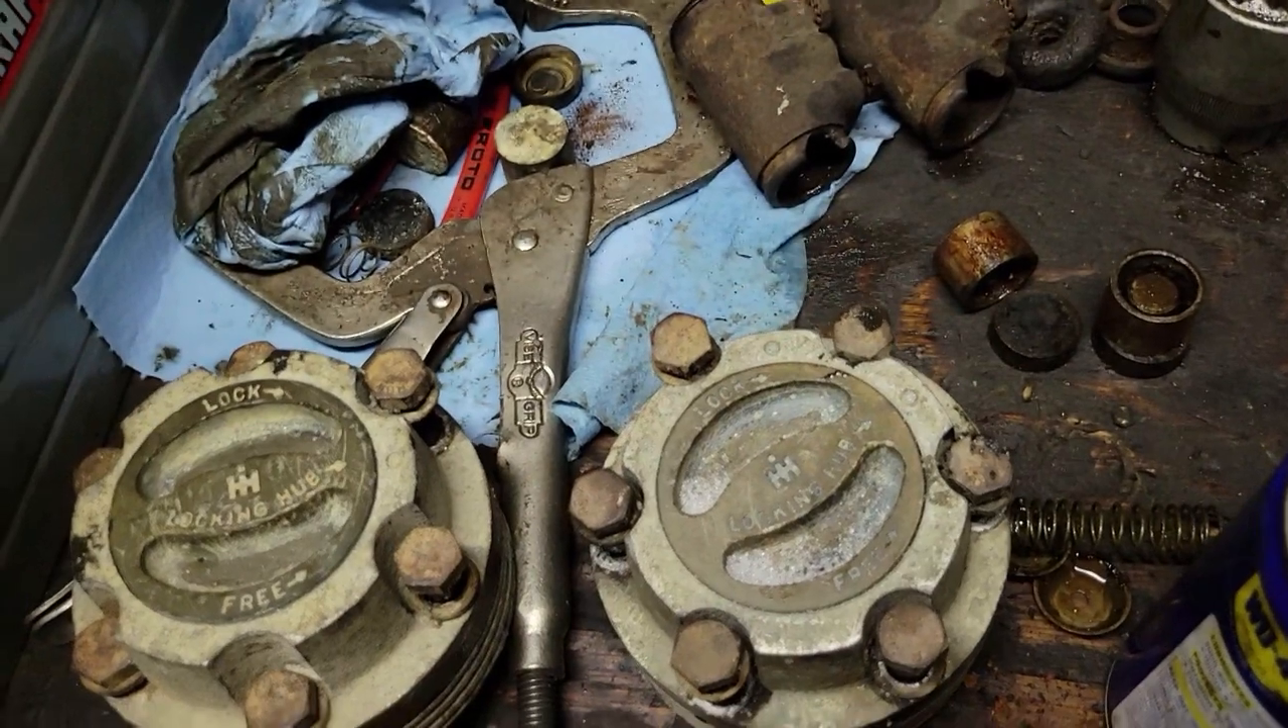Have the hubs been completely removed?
Yes.